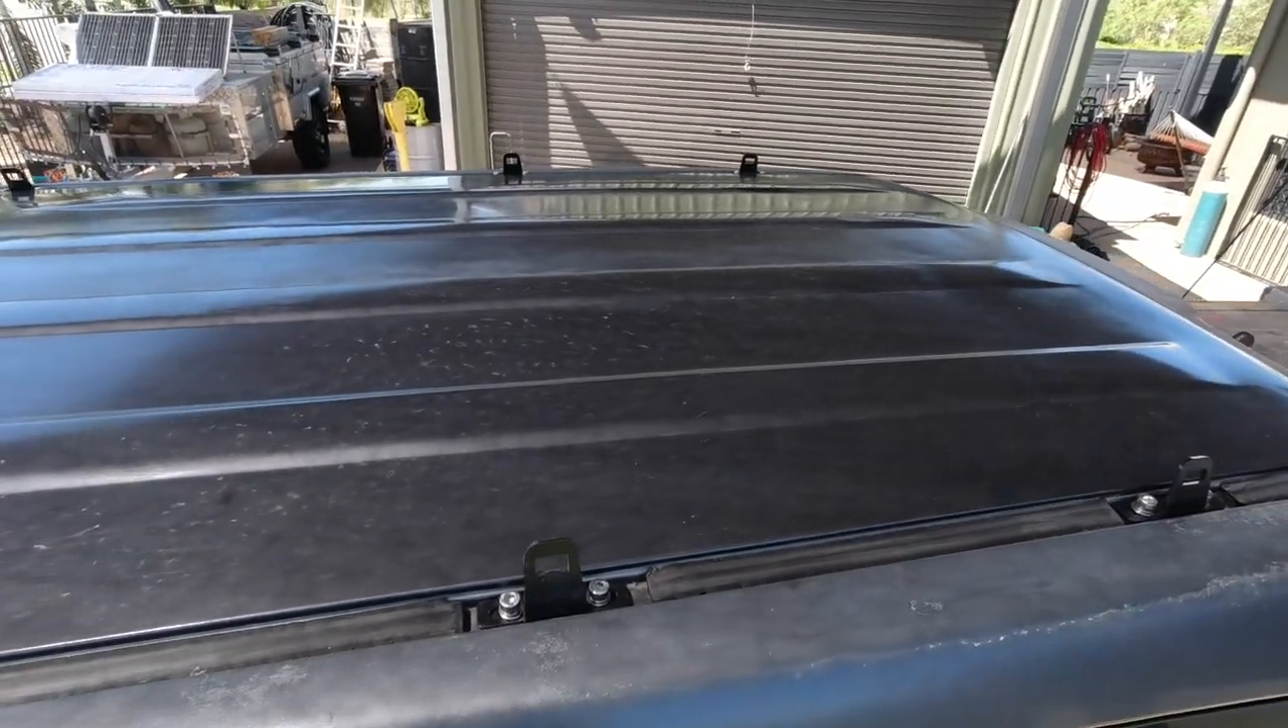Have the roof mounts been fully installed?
Yes.